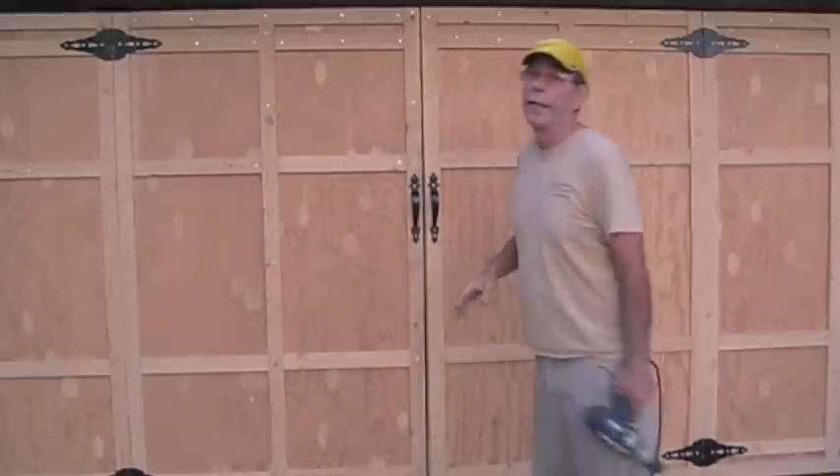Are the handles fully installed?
Yes.